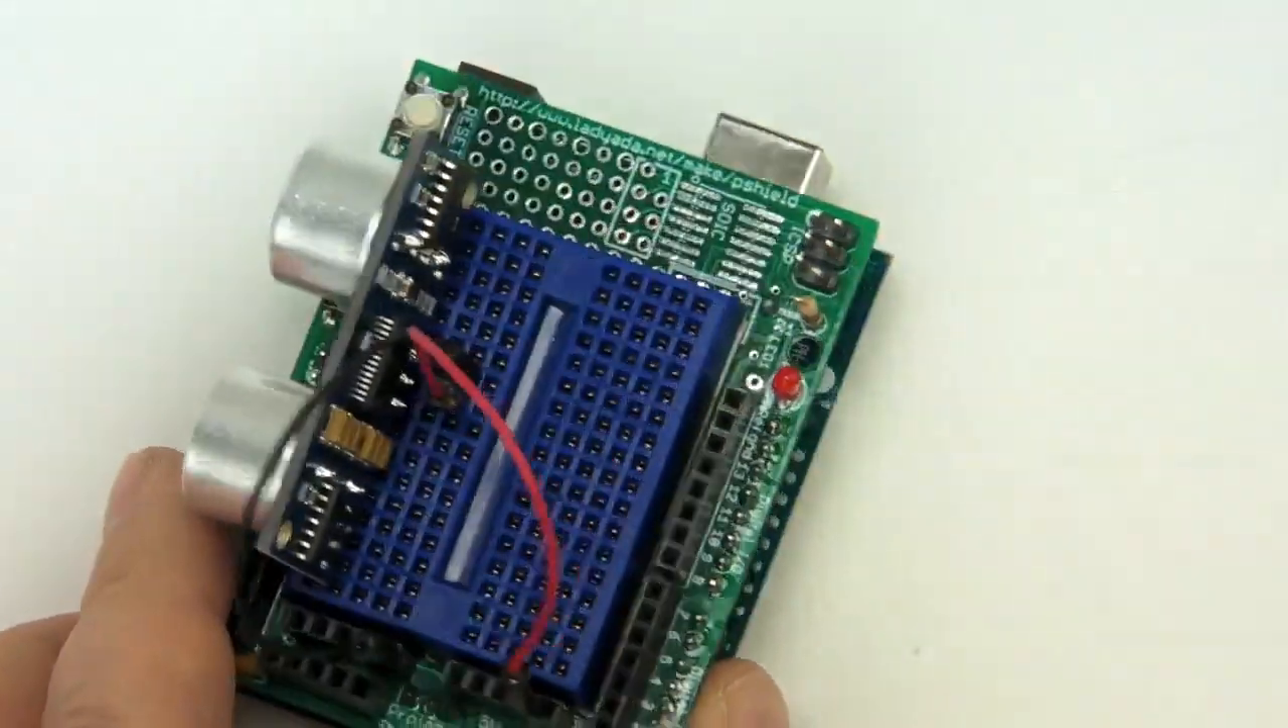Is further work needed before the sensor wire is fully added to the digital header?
Yes.